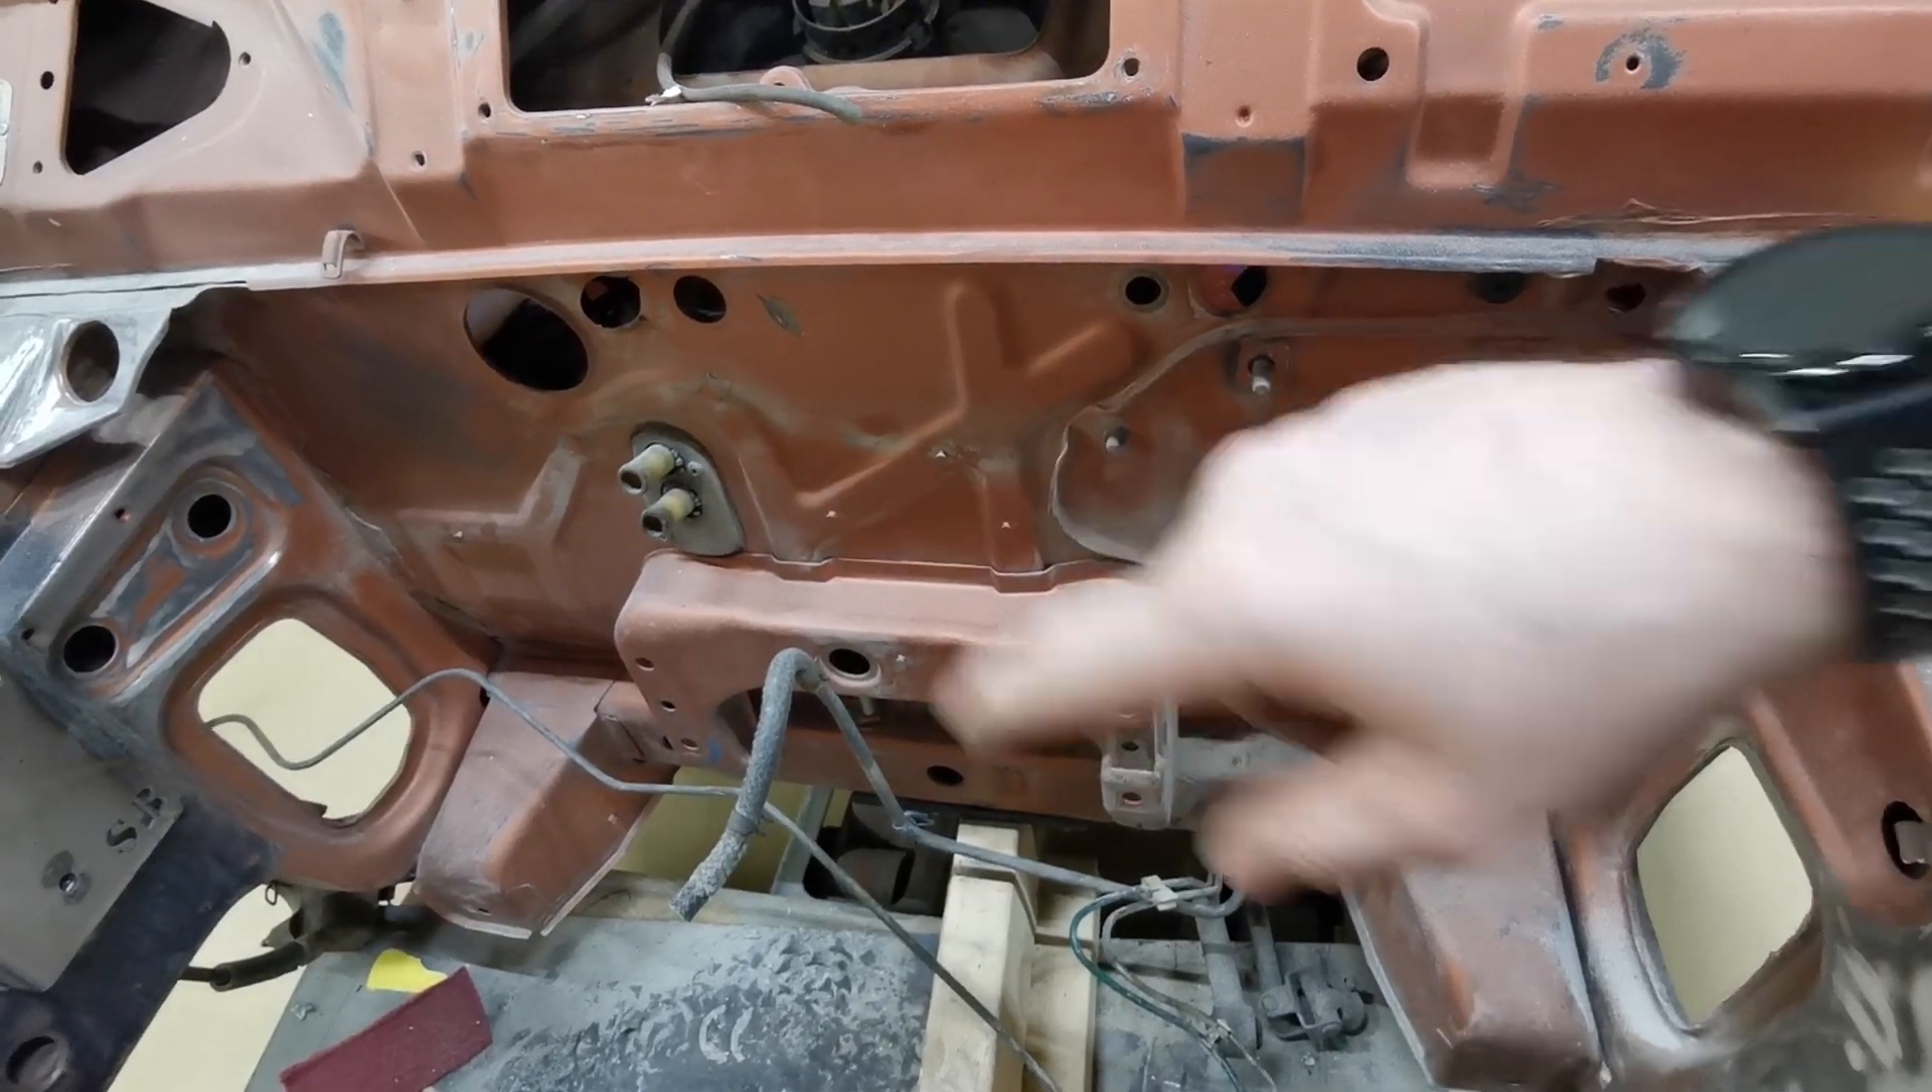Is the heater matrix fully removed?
No.